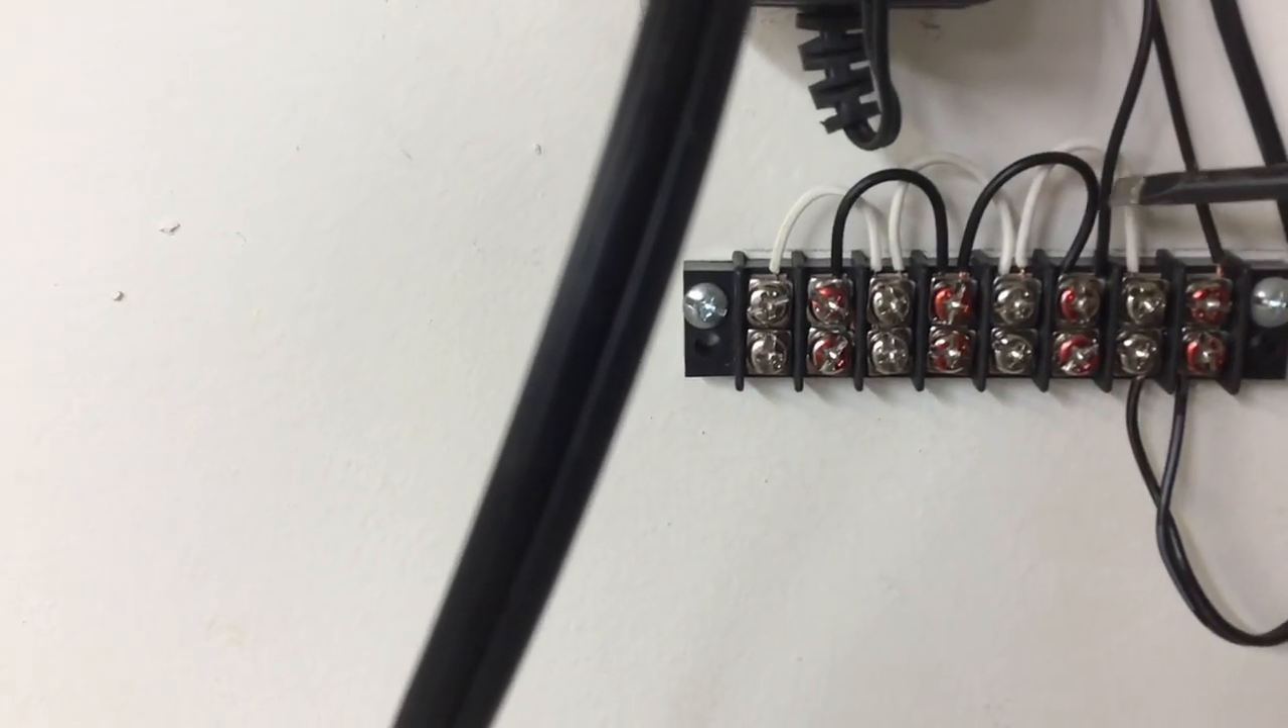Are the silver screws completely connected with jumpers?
Yes.